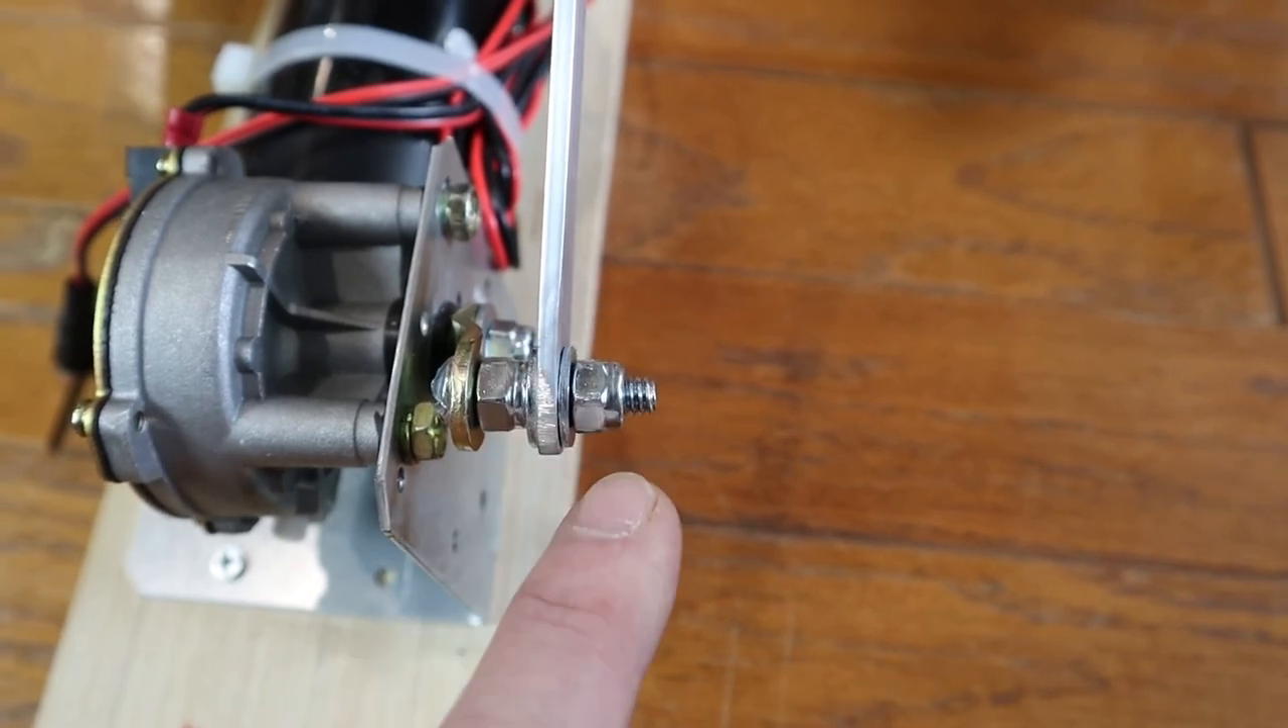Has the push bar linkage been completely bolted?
Yes.